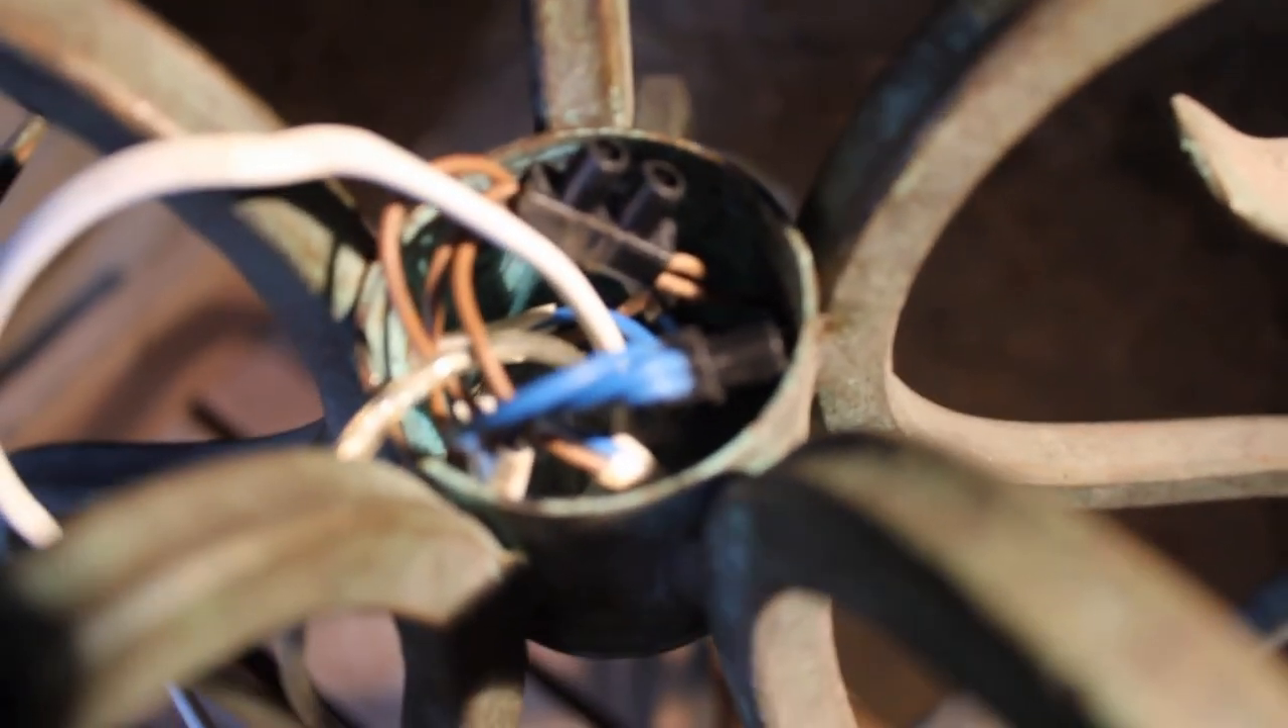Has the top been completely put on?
No.